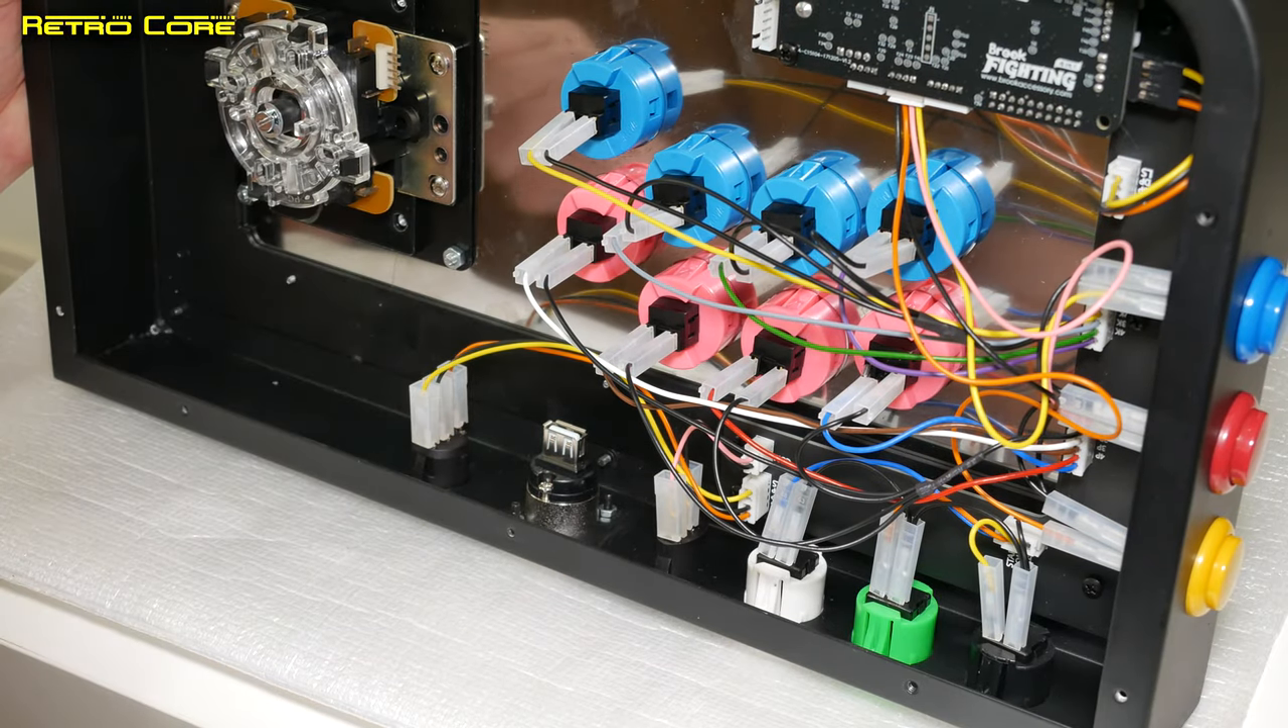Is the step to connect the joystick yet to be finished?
Yes.